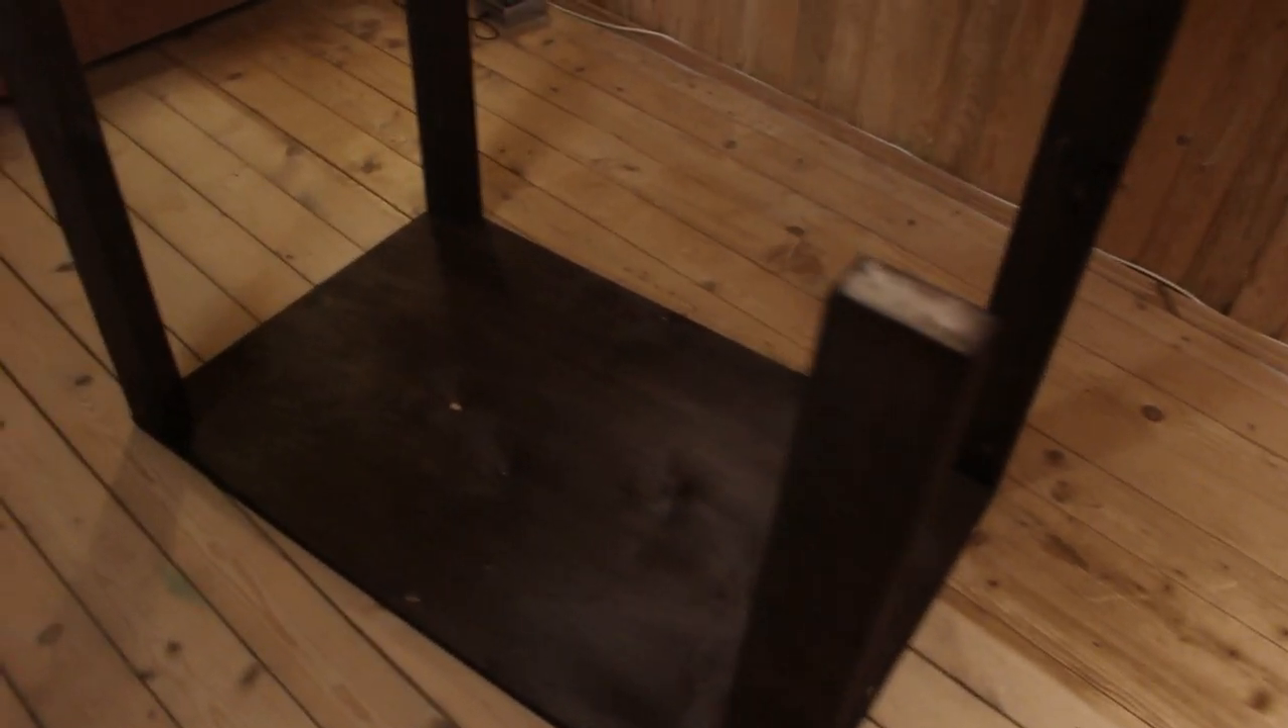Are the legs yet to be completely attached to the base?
No.